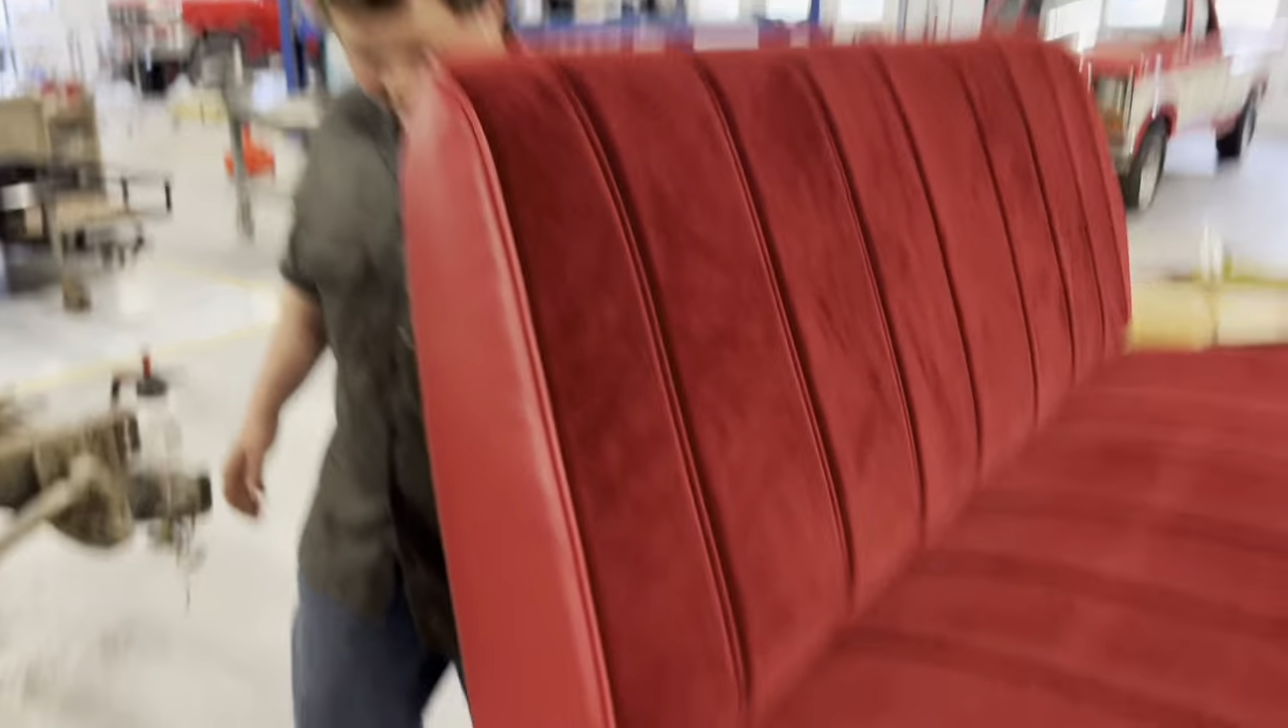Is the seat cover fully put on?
Yes.